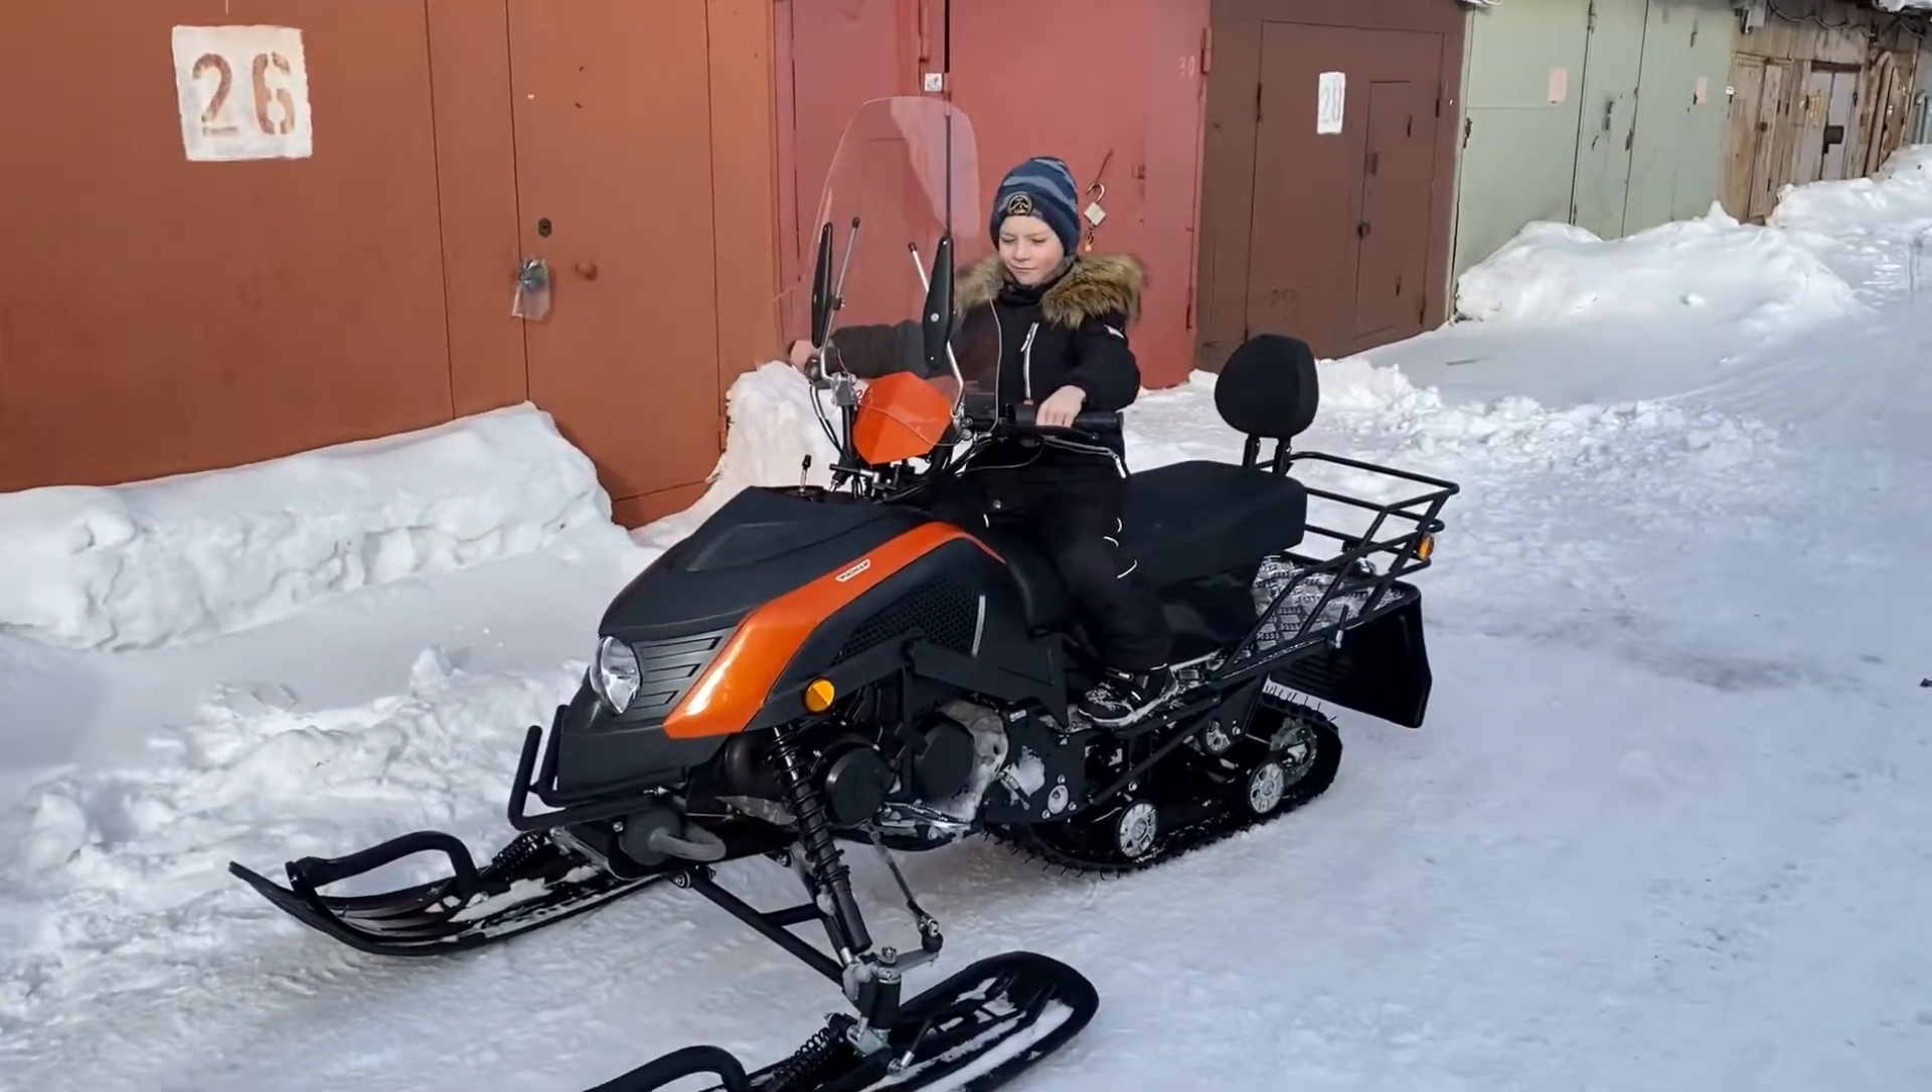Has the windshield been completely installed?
Yes.